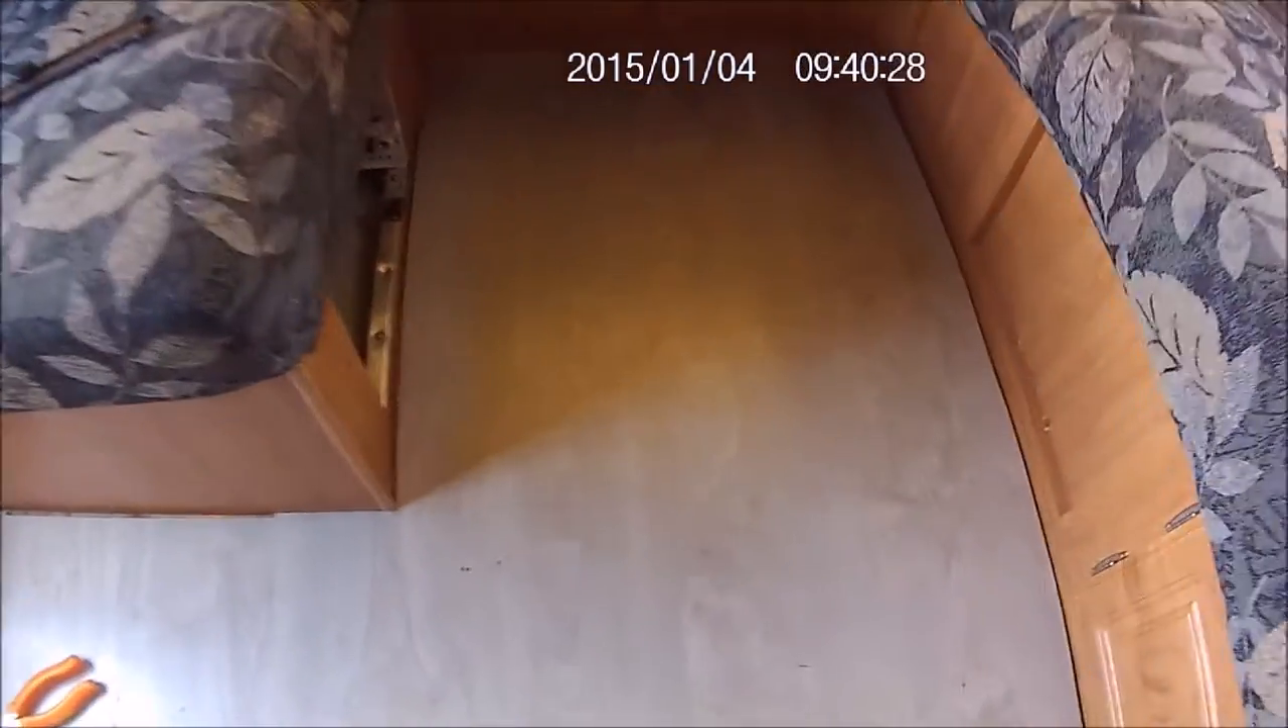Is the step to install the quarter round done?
No.